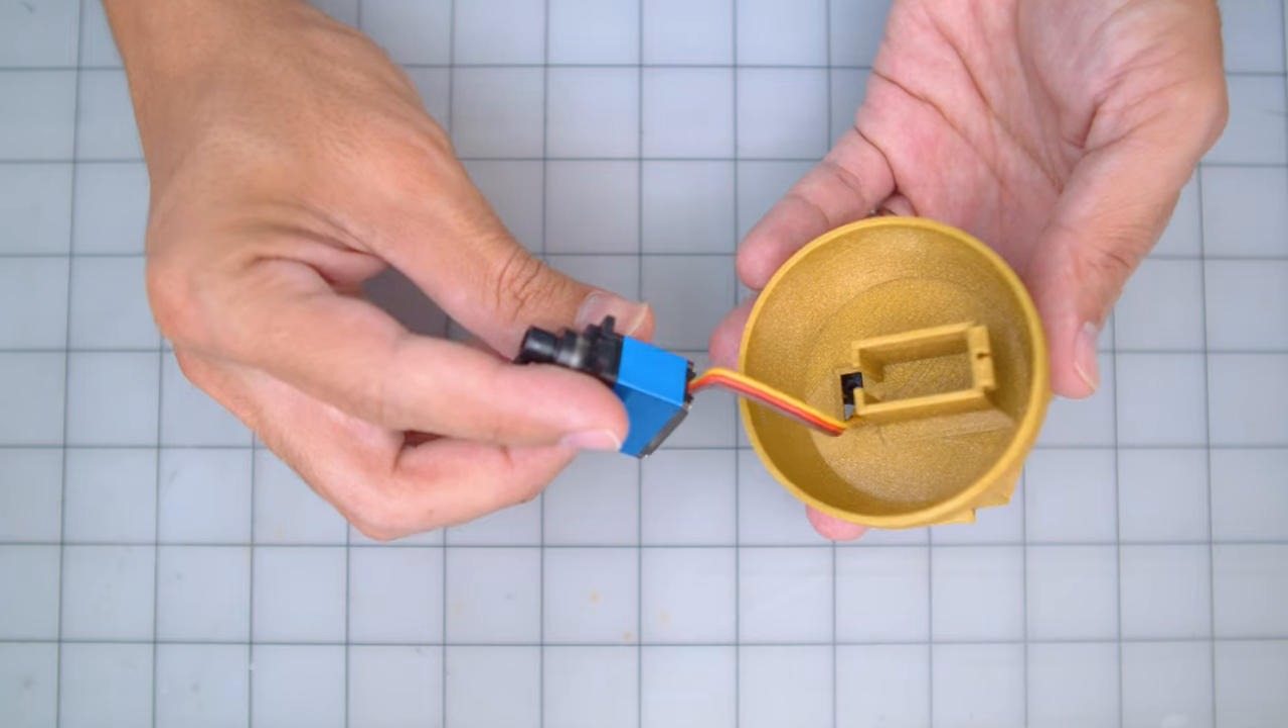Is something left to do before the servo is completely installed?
Yes.